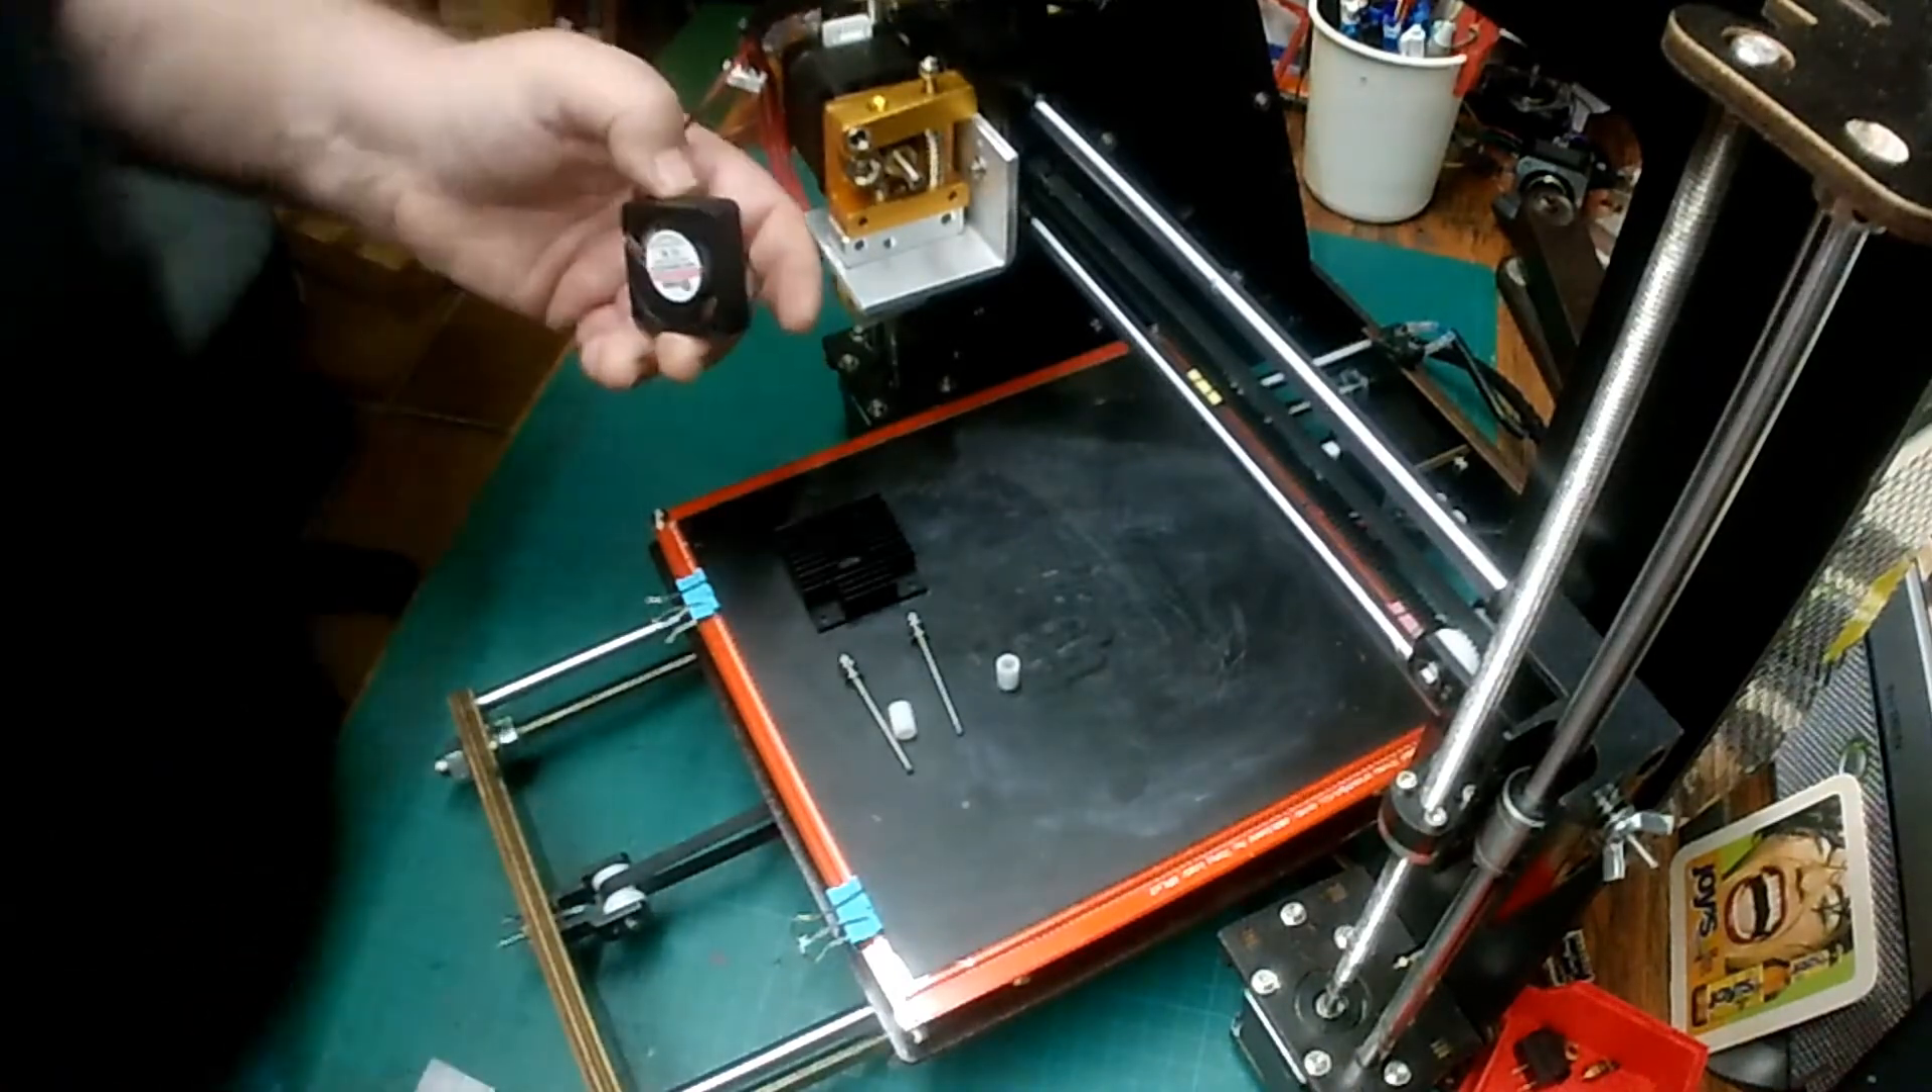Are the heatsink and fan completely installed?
No.